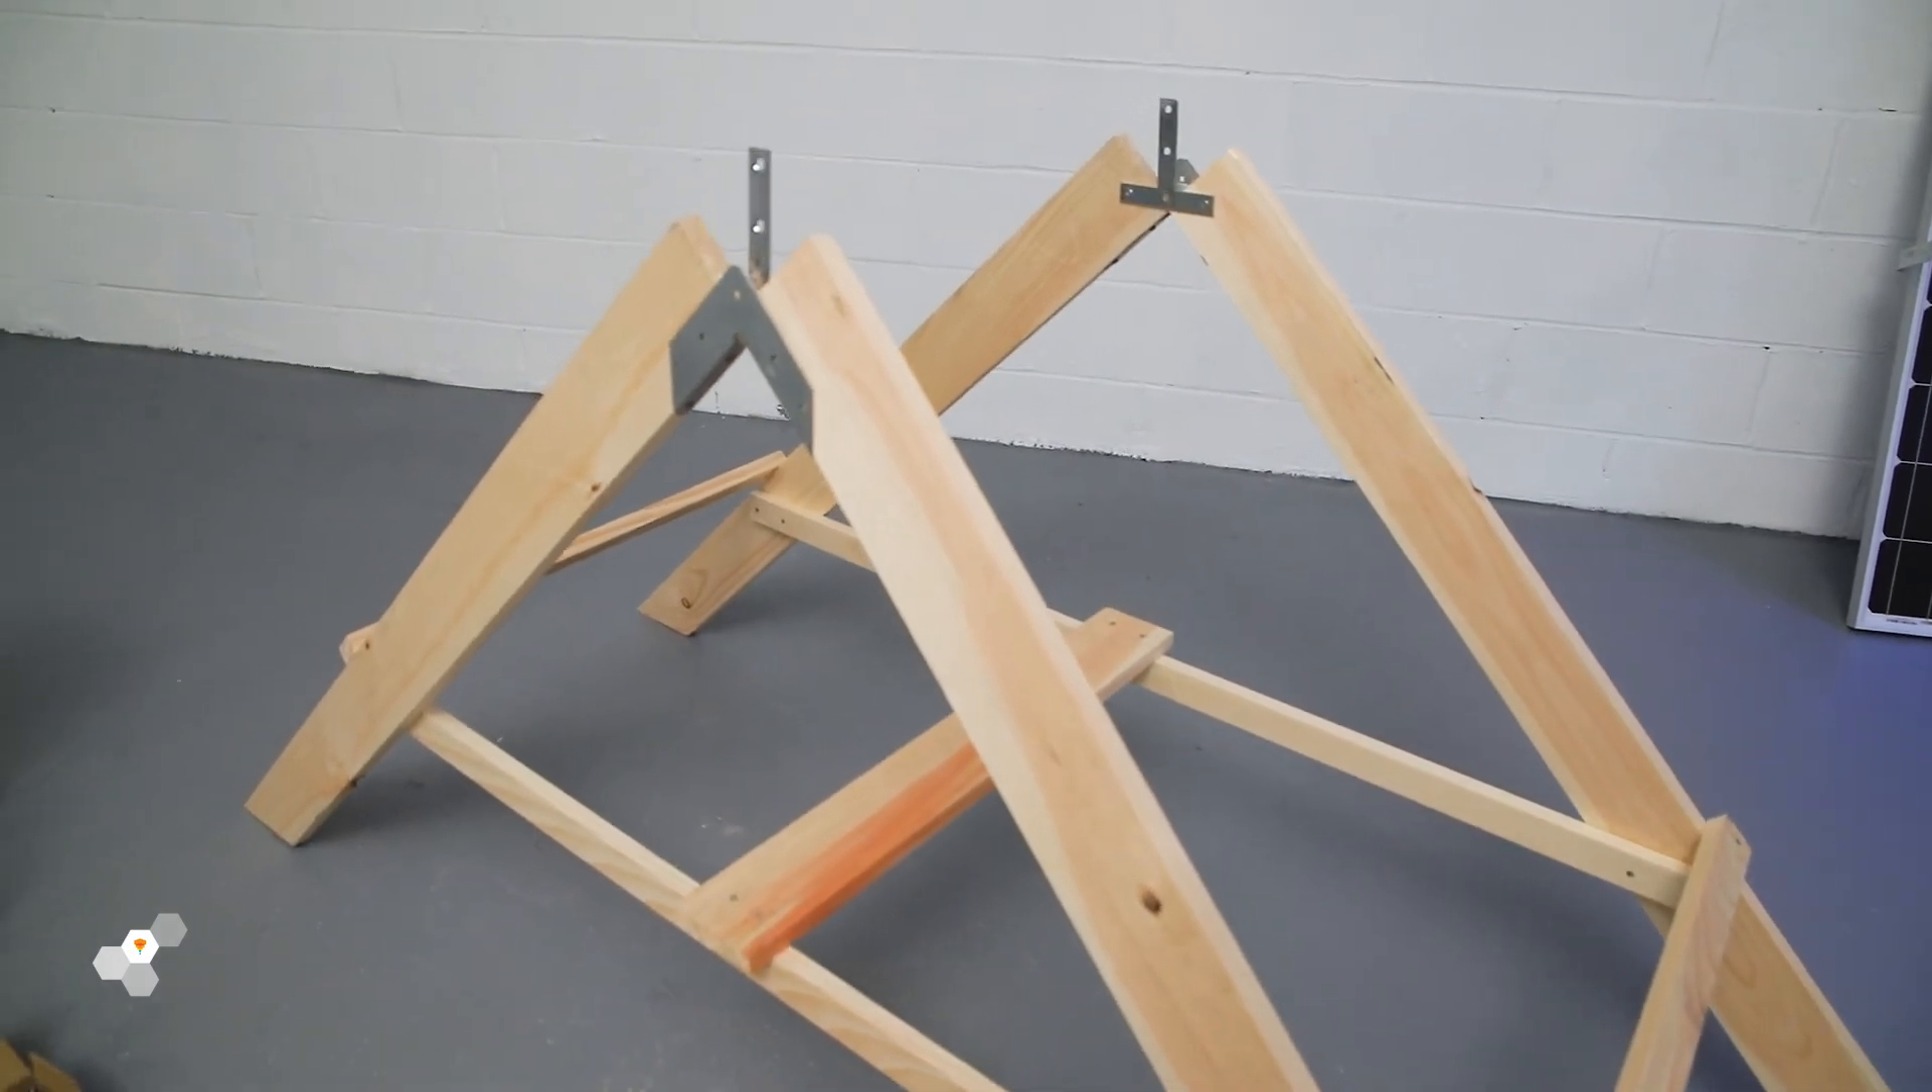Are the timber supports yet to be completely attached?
No.